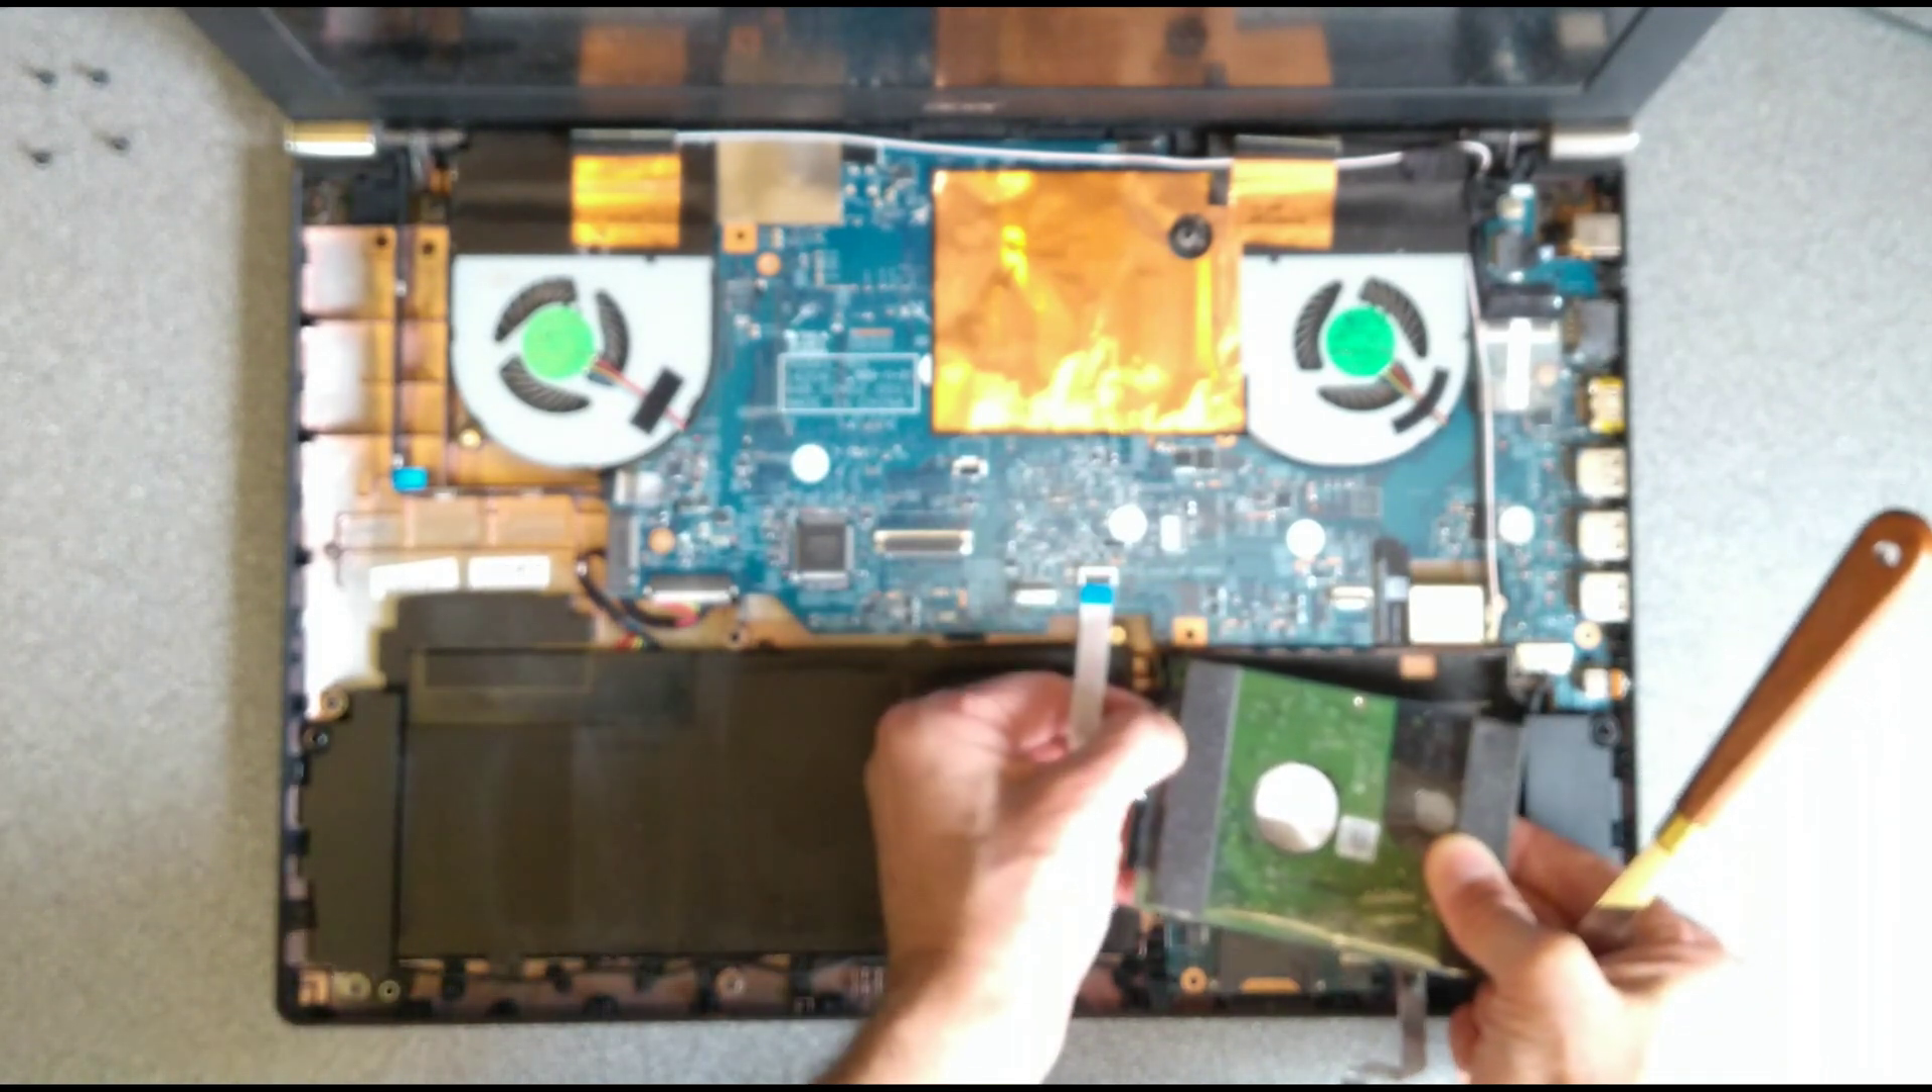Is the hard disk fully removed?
No.